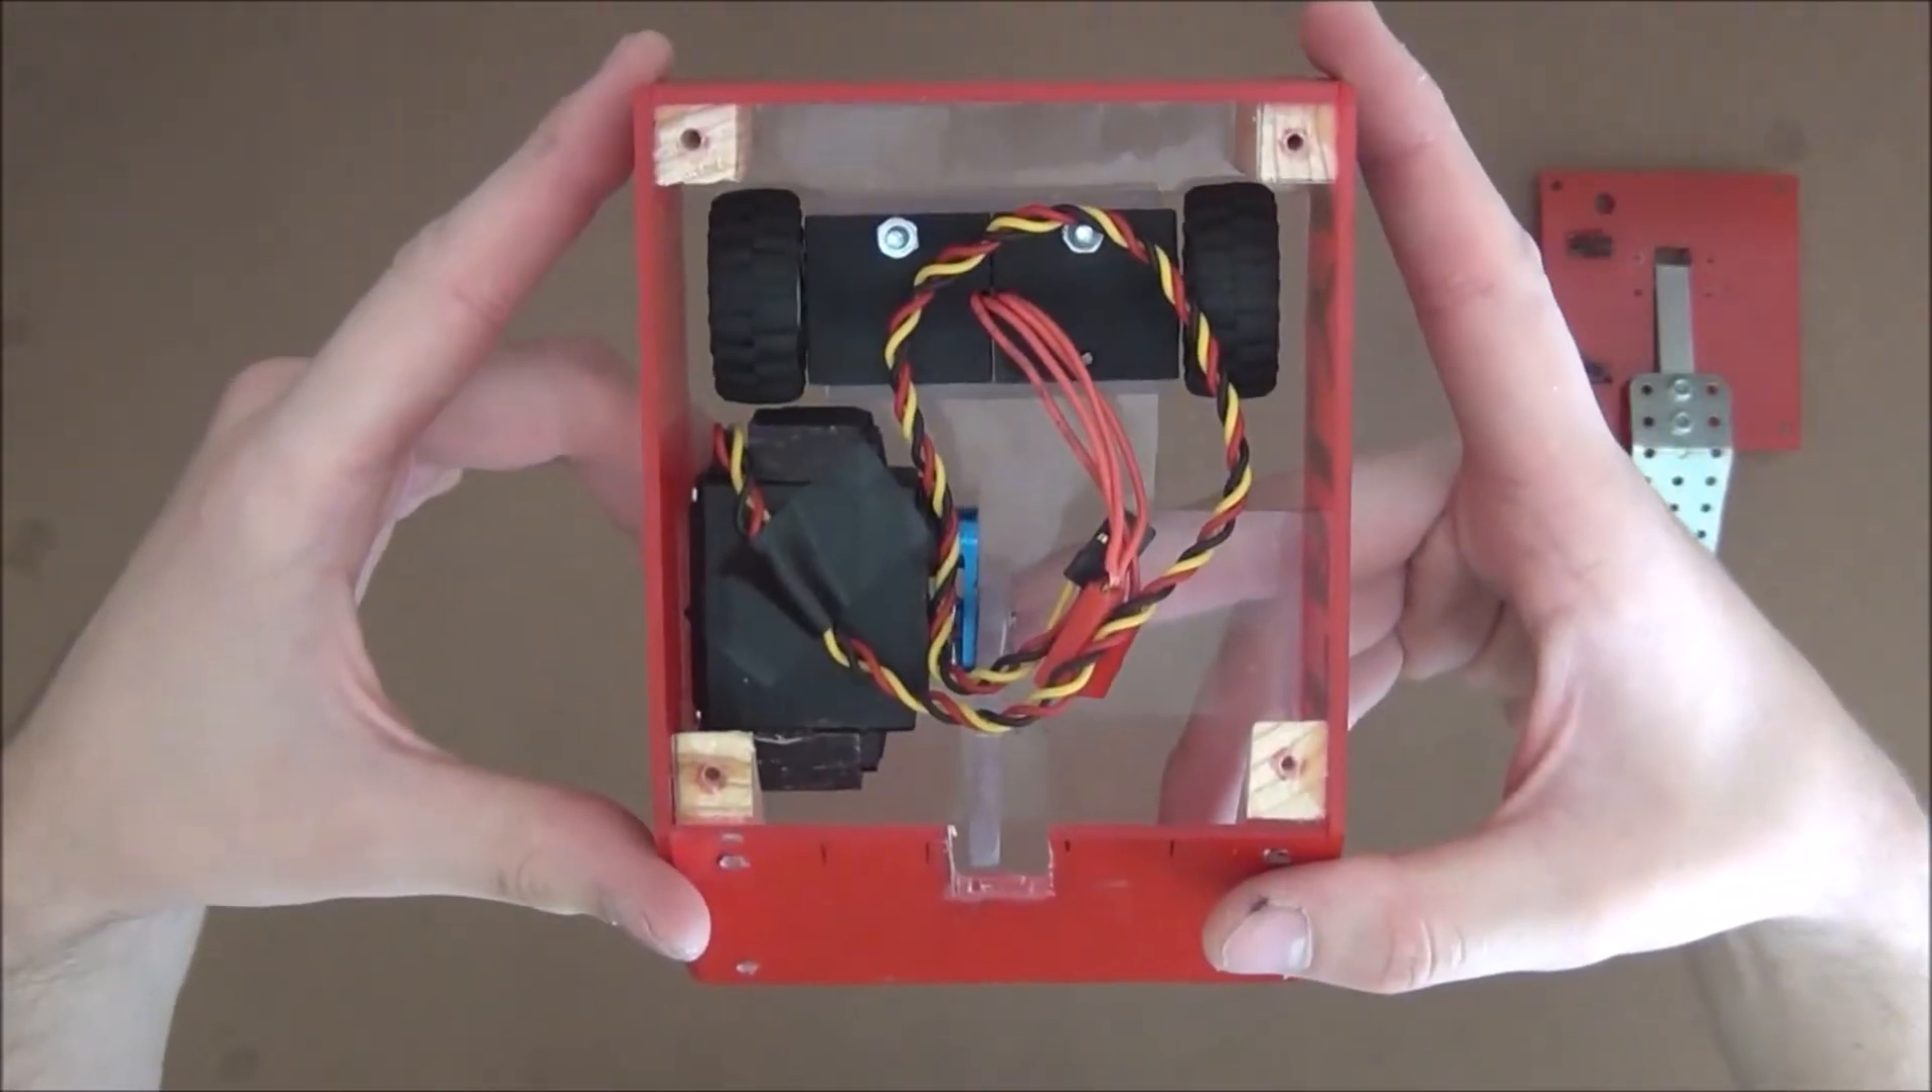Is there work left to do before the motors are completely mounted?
No.